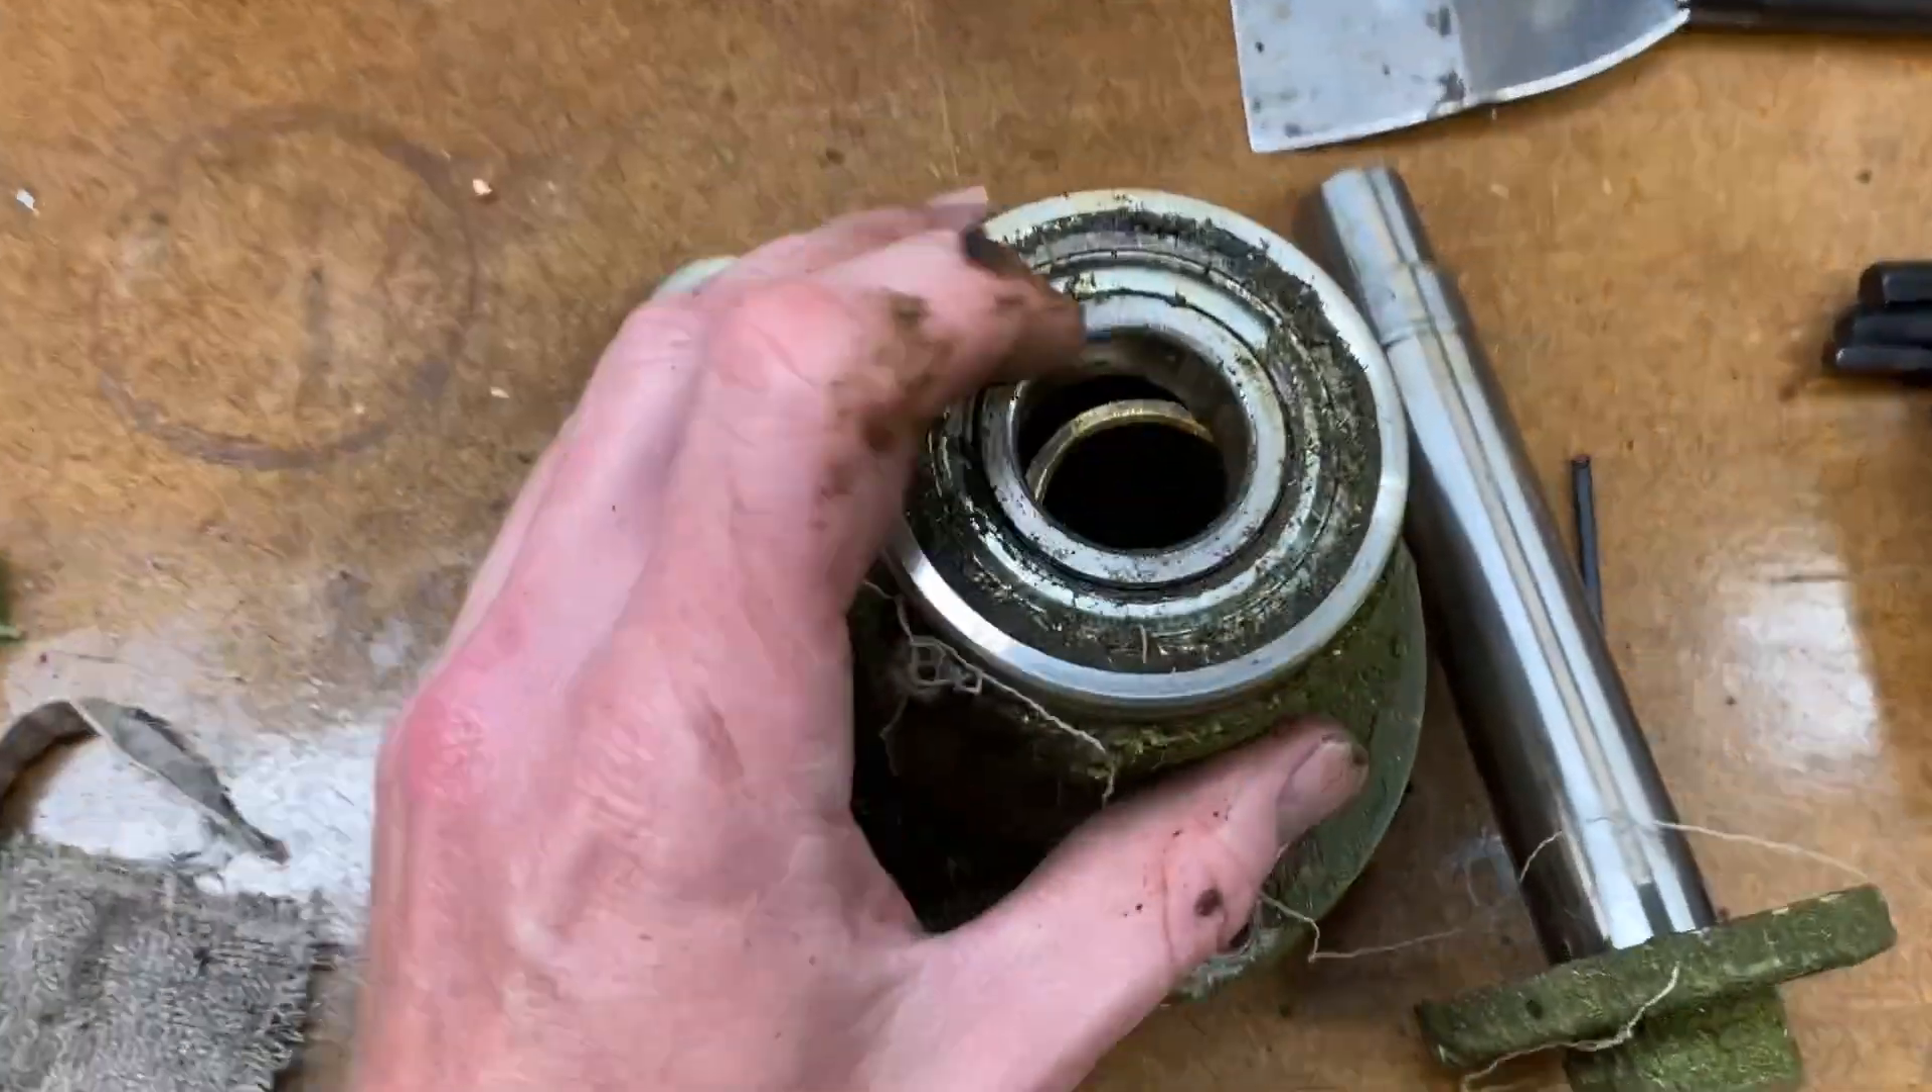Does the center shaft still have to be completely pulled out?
No.